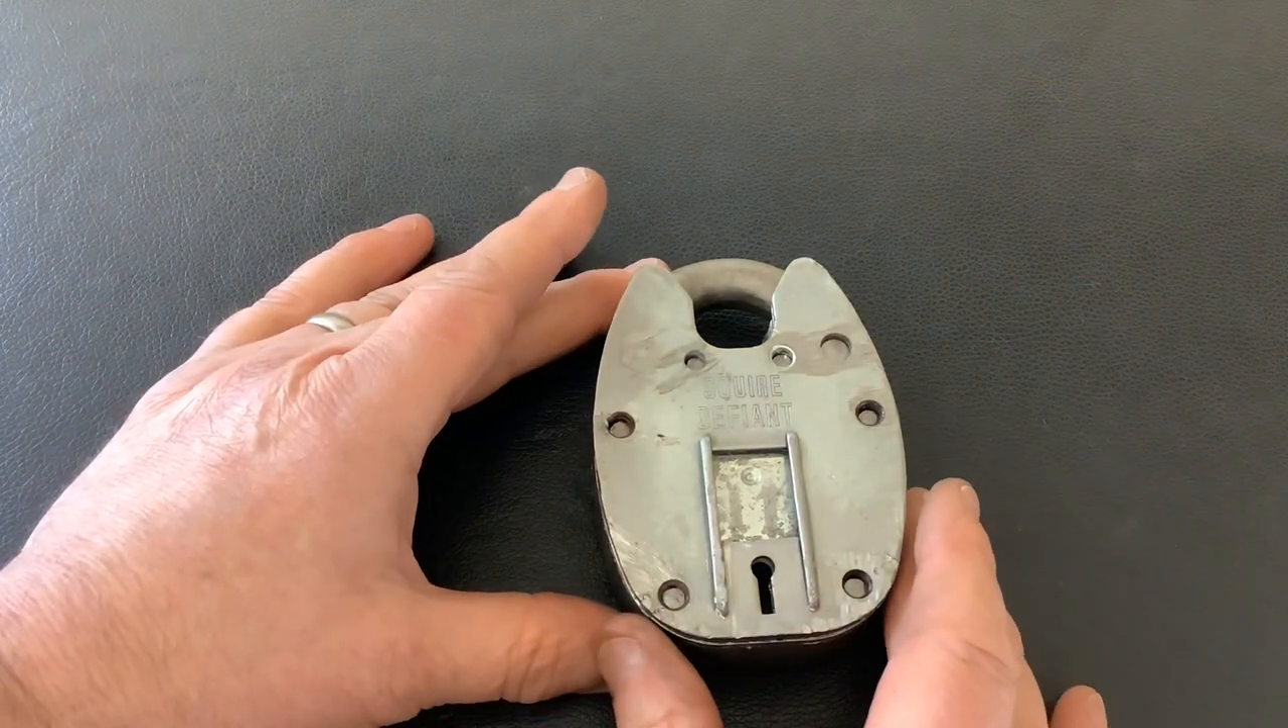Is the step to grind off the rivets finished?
Yes.